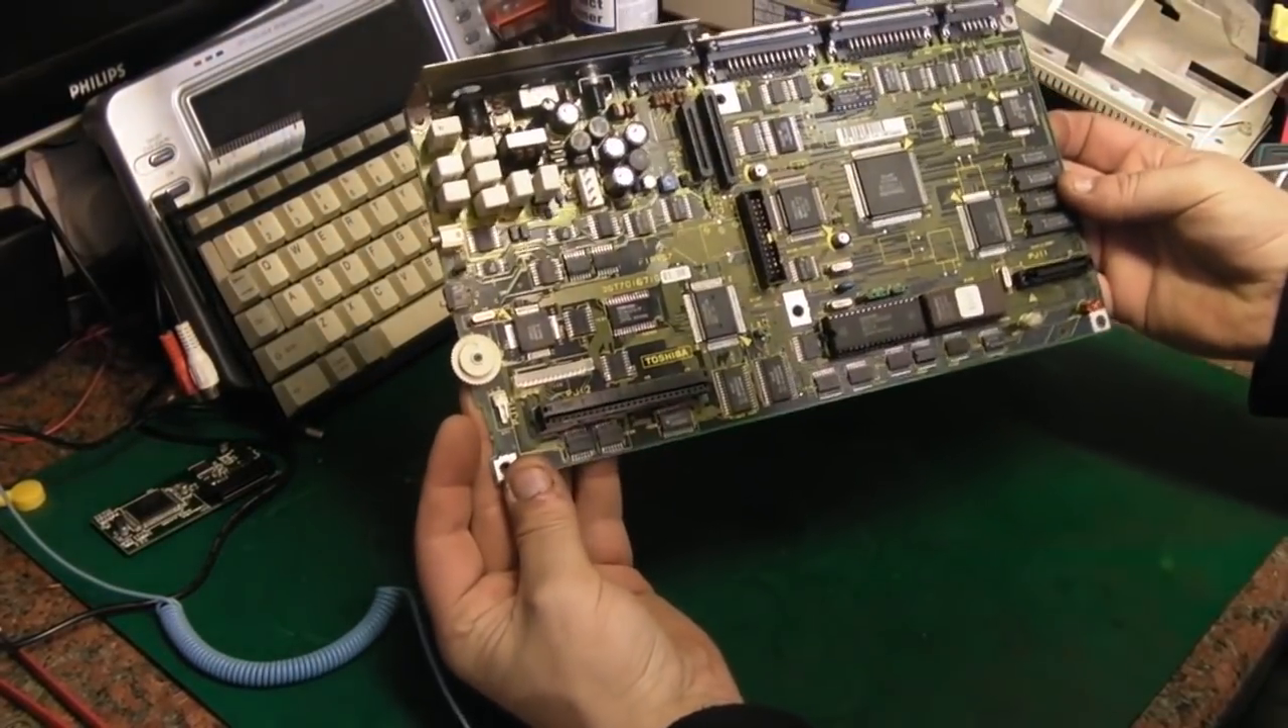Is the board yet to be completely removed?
No.